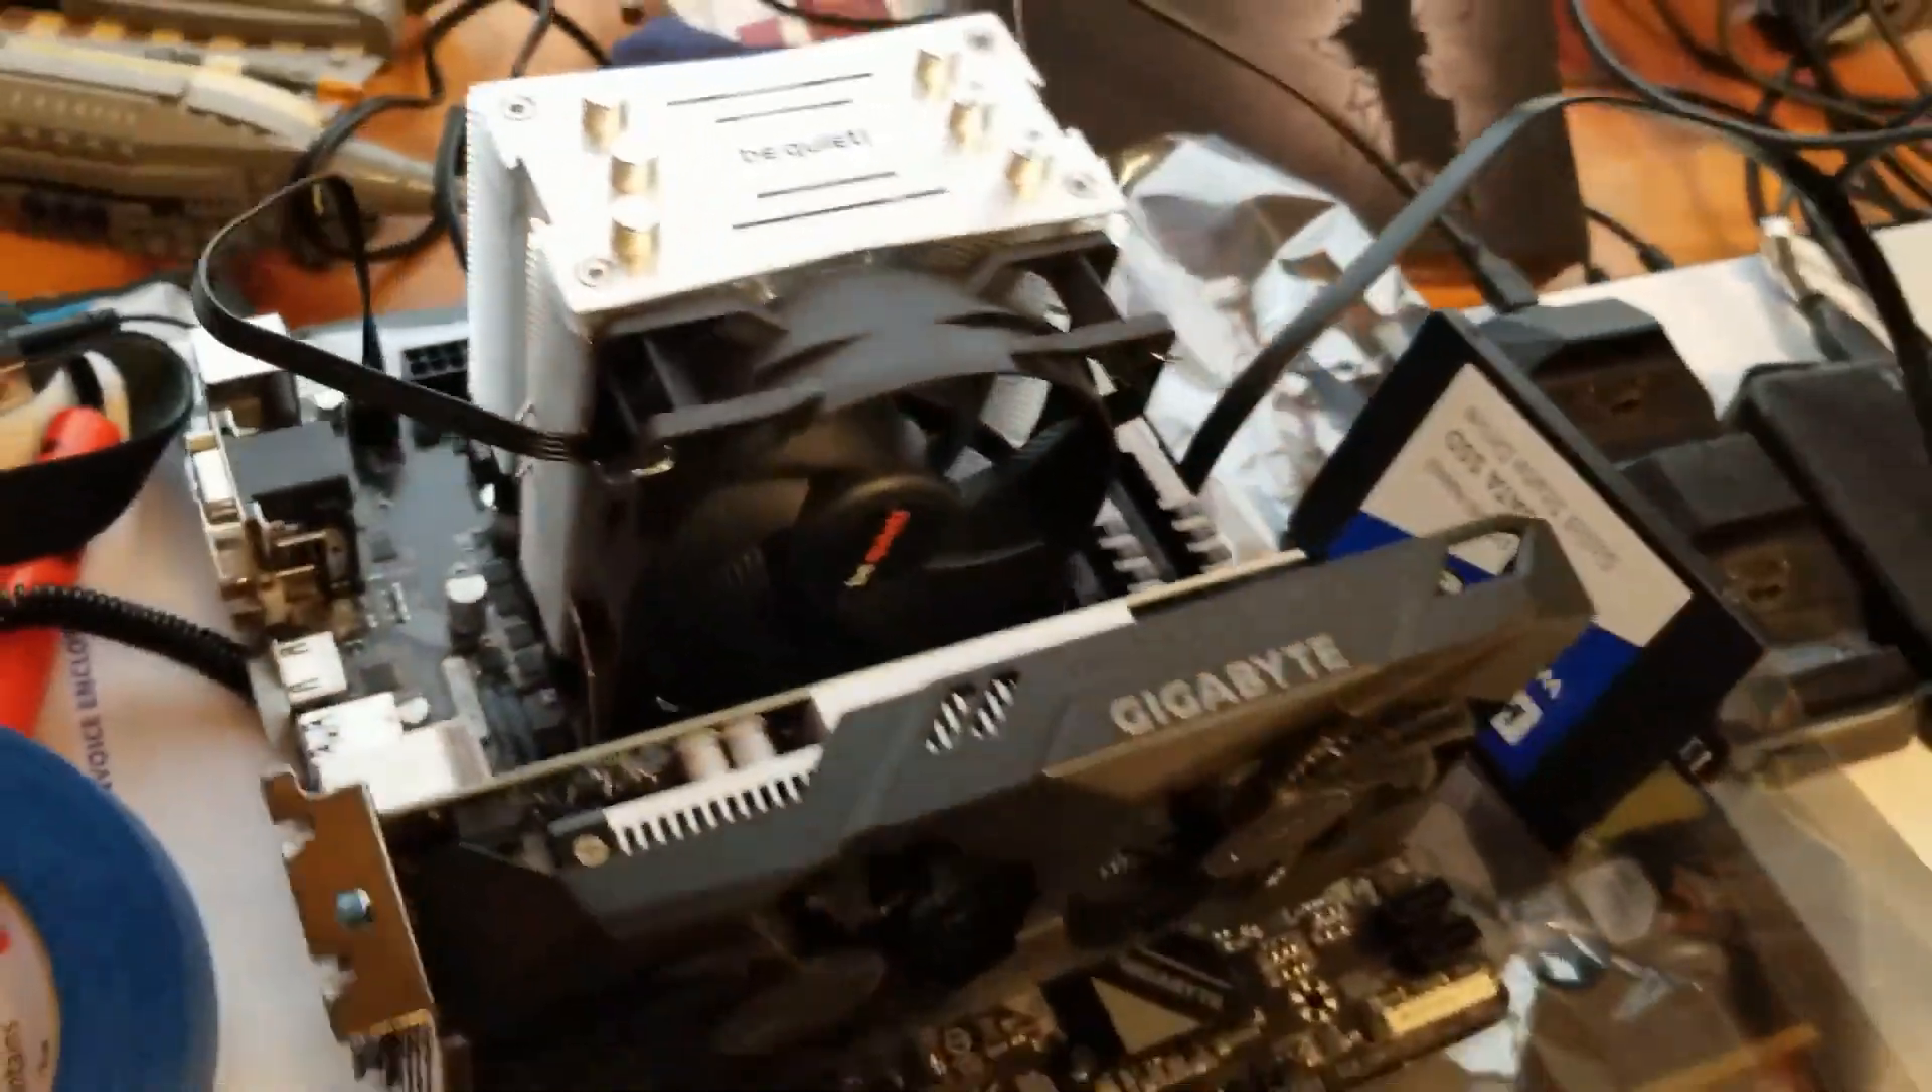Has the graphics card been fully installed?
Yes.